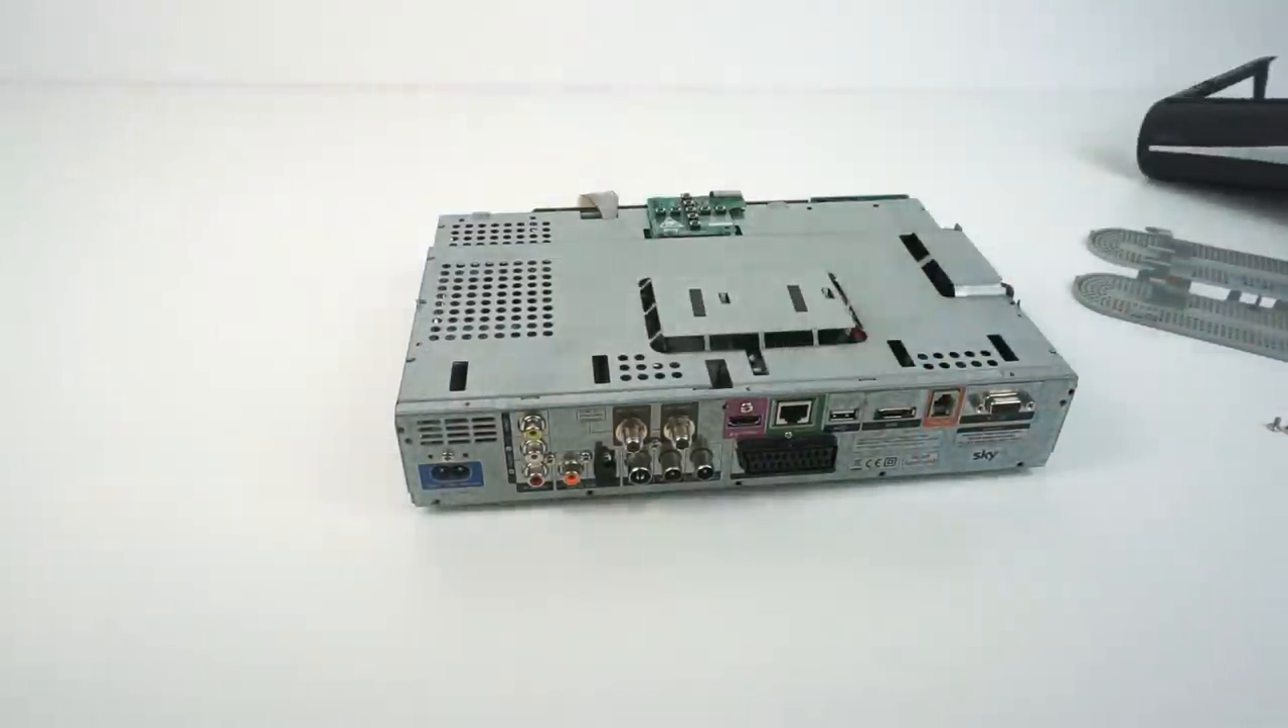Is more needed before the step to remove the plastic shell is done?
No.